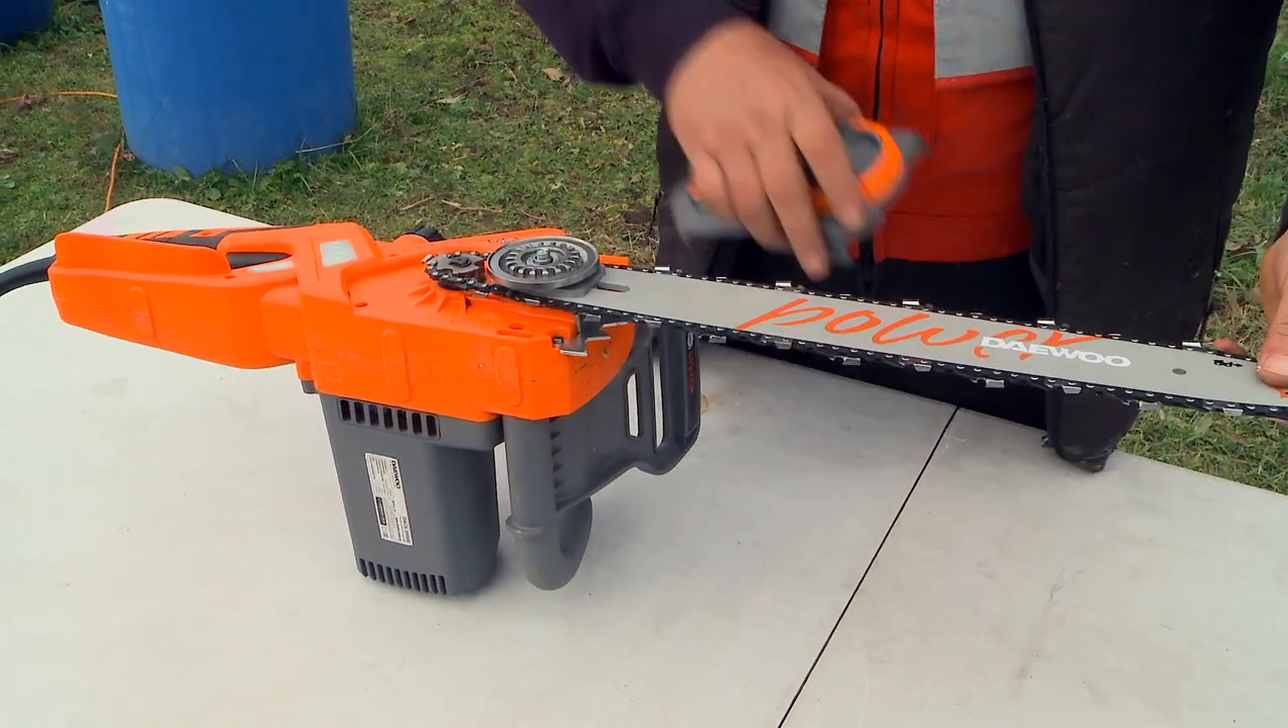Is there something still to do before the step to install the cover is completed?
Yes.